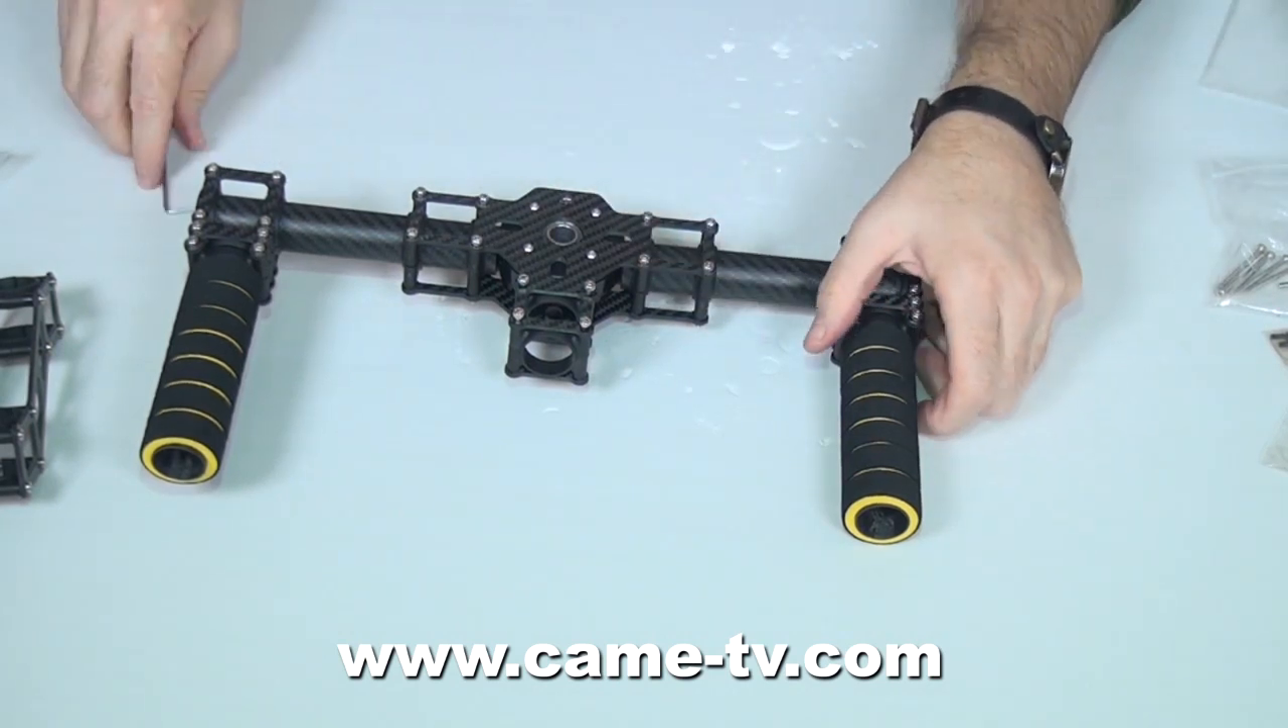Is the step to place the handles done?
Yes.